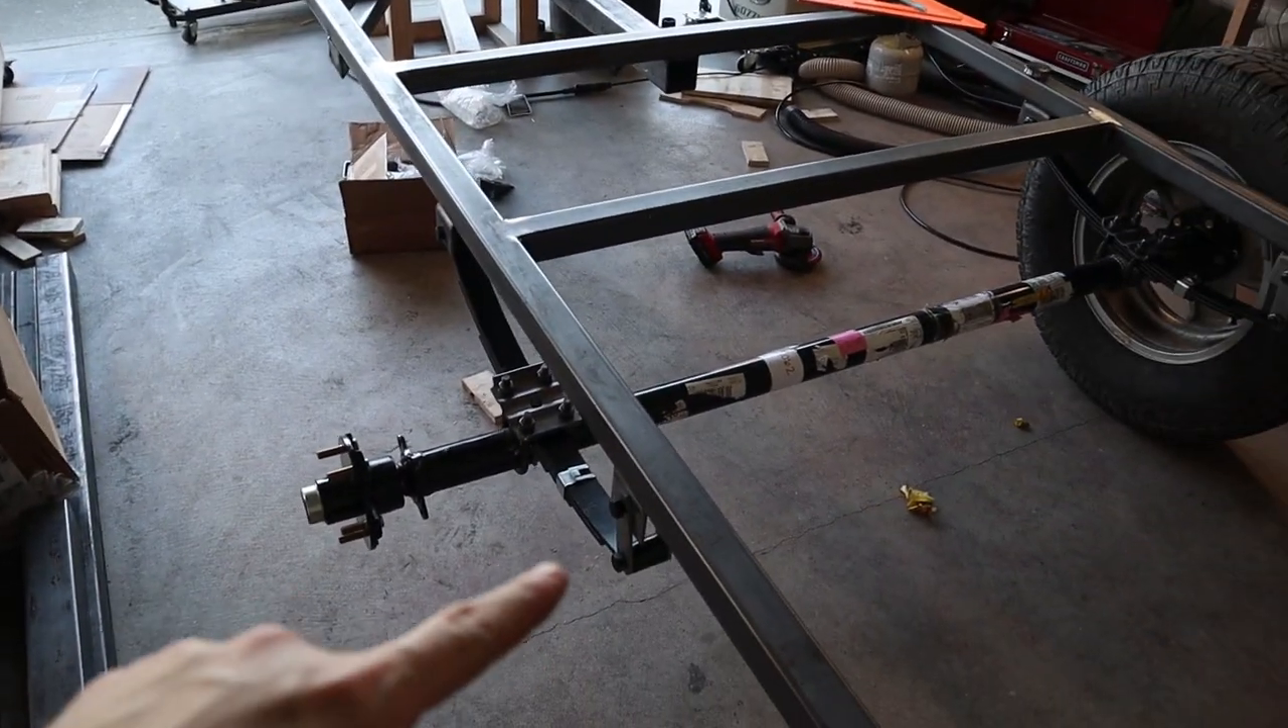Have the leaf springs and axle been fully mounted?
Yes.